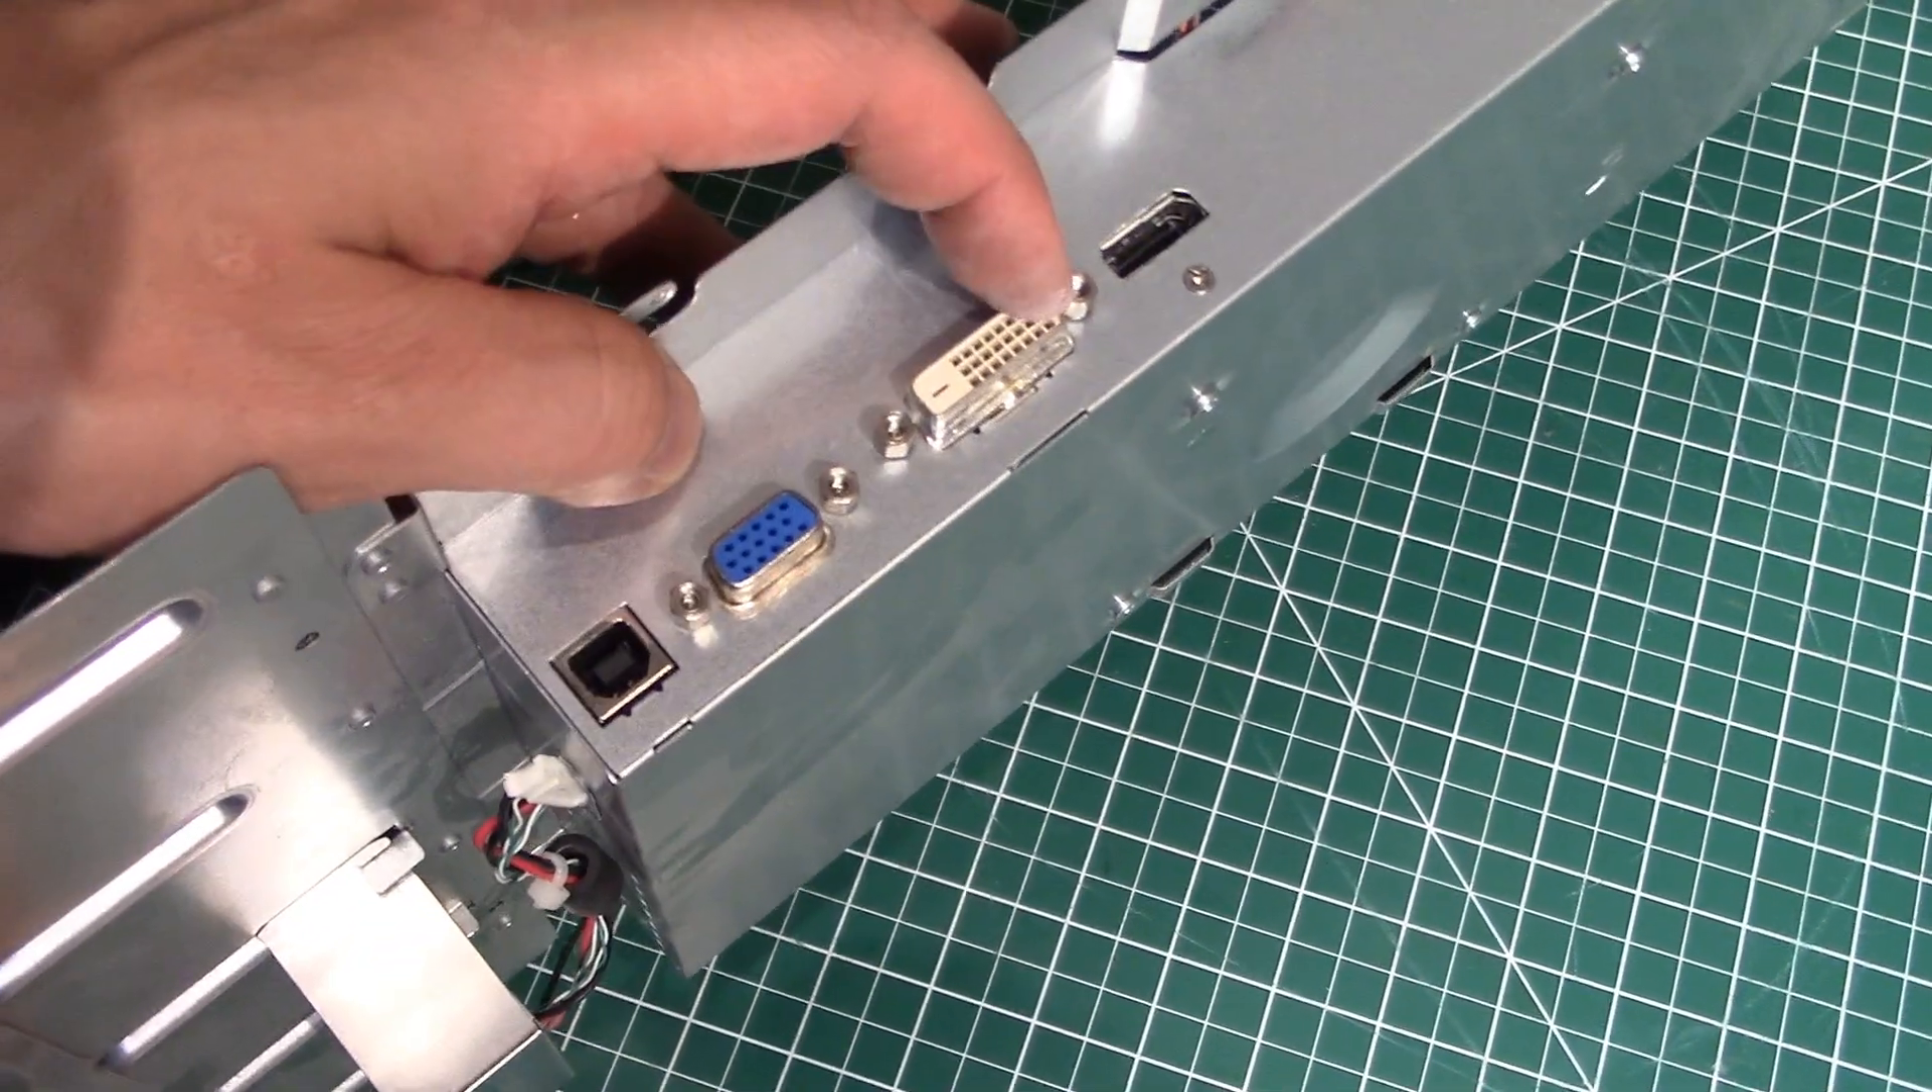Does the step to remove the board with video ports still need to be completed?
Yes.